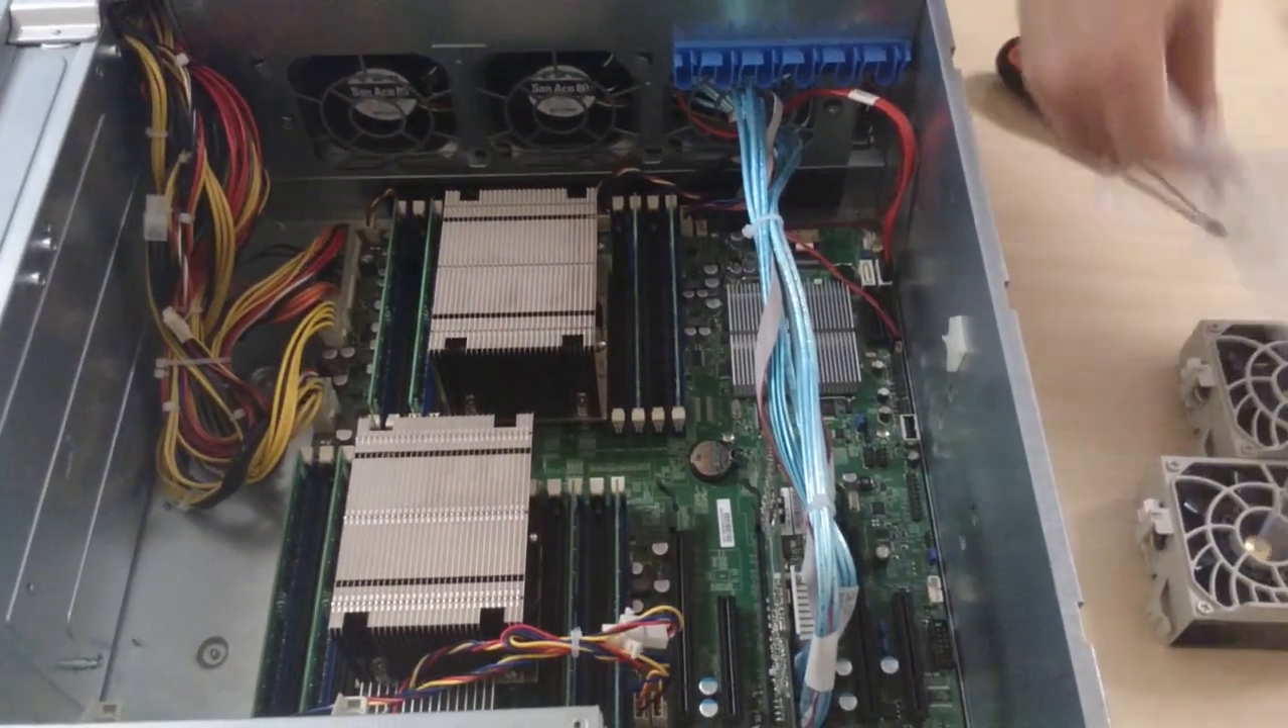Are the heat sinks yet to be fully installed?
No.